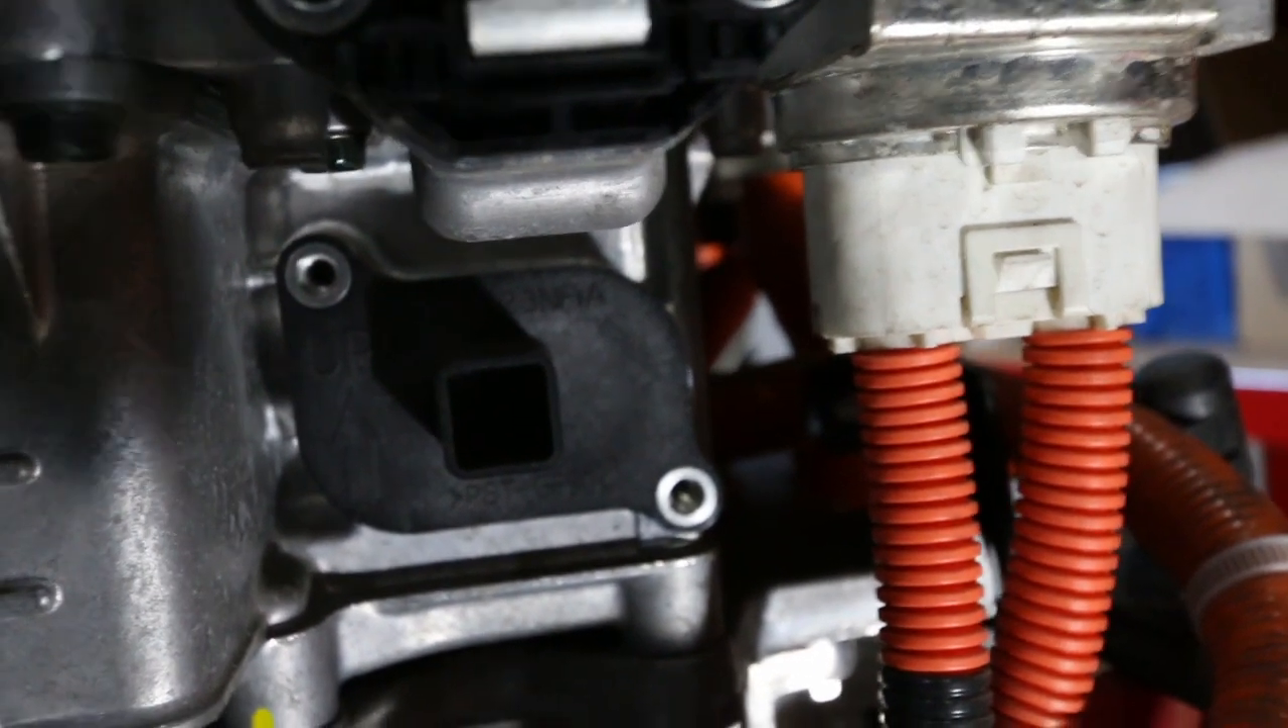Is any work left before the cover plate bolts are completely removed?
No.